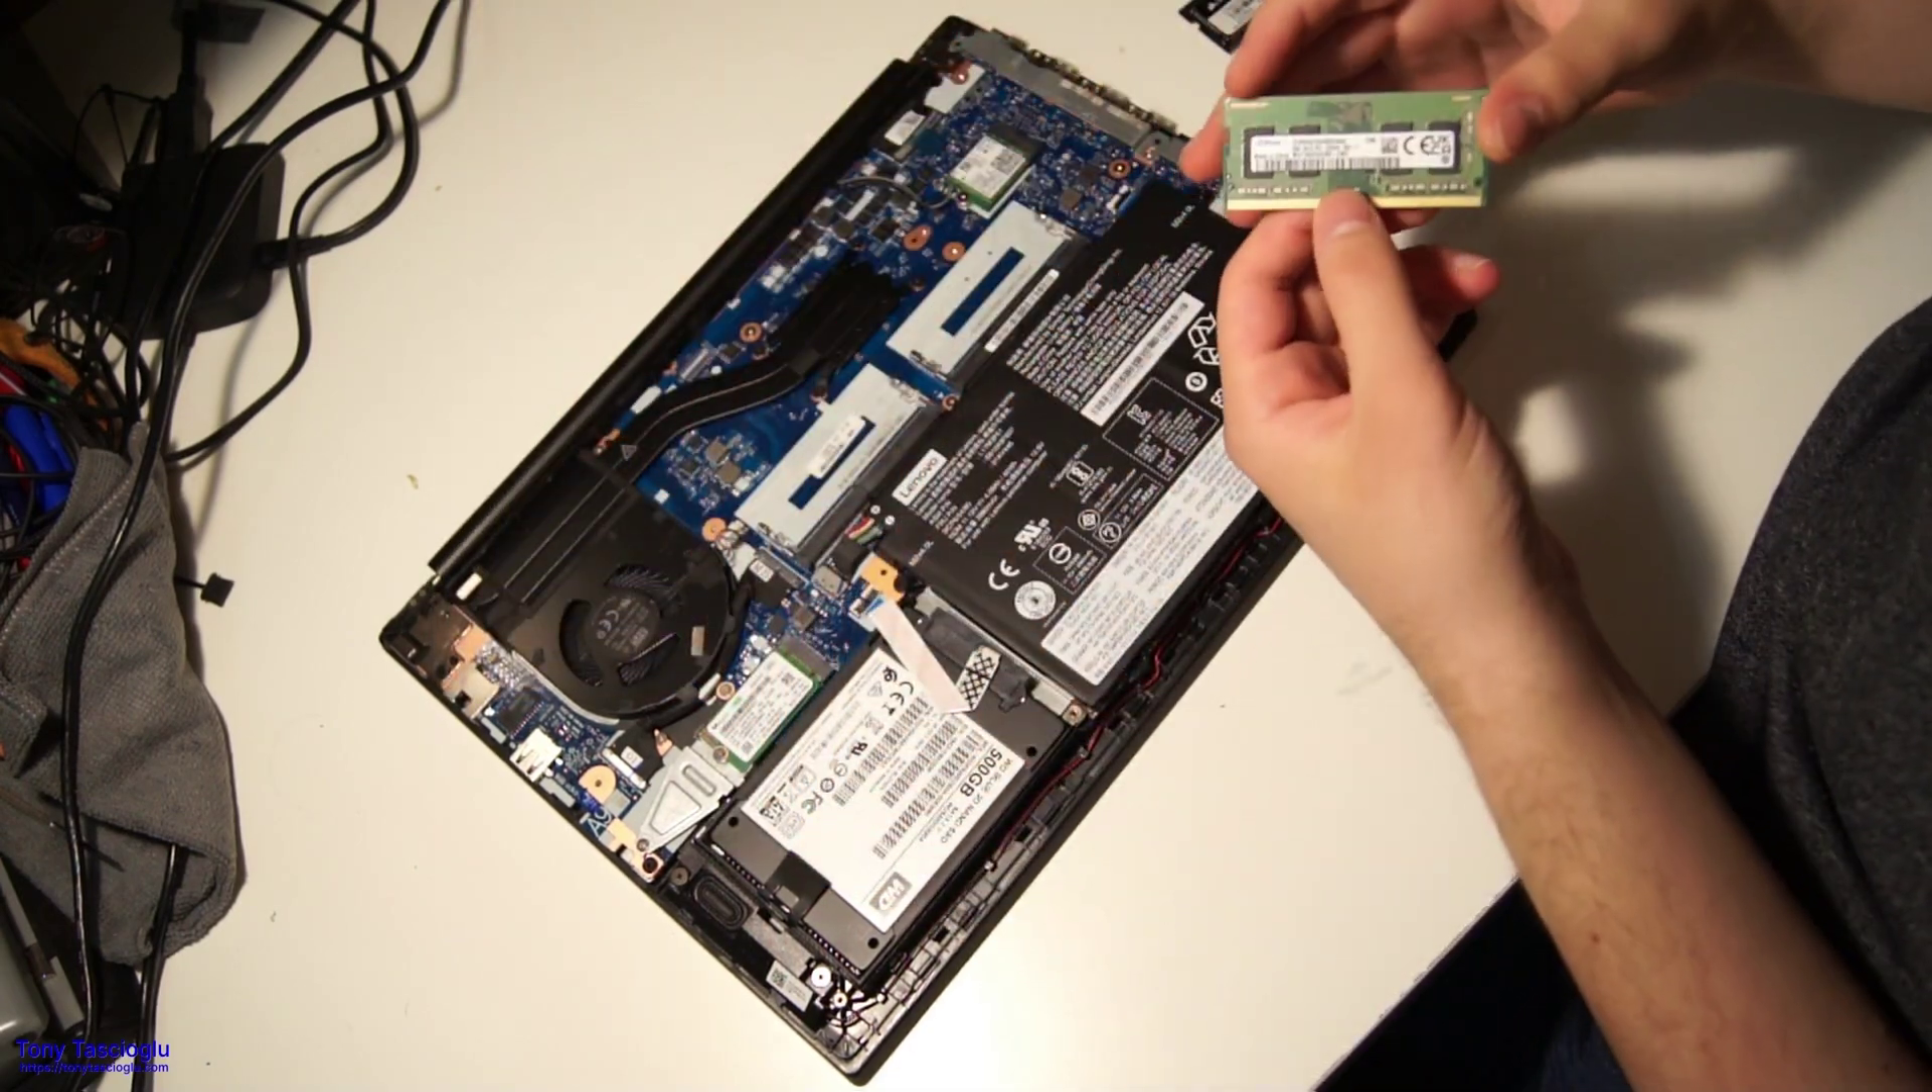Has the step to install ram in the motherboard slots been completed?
No.